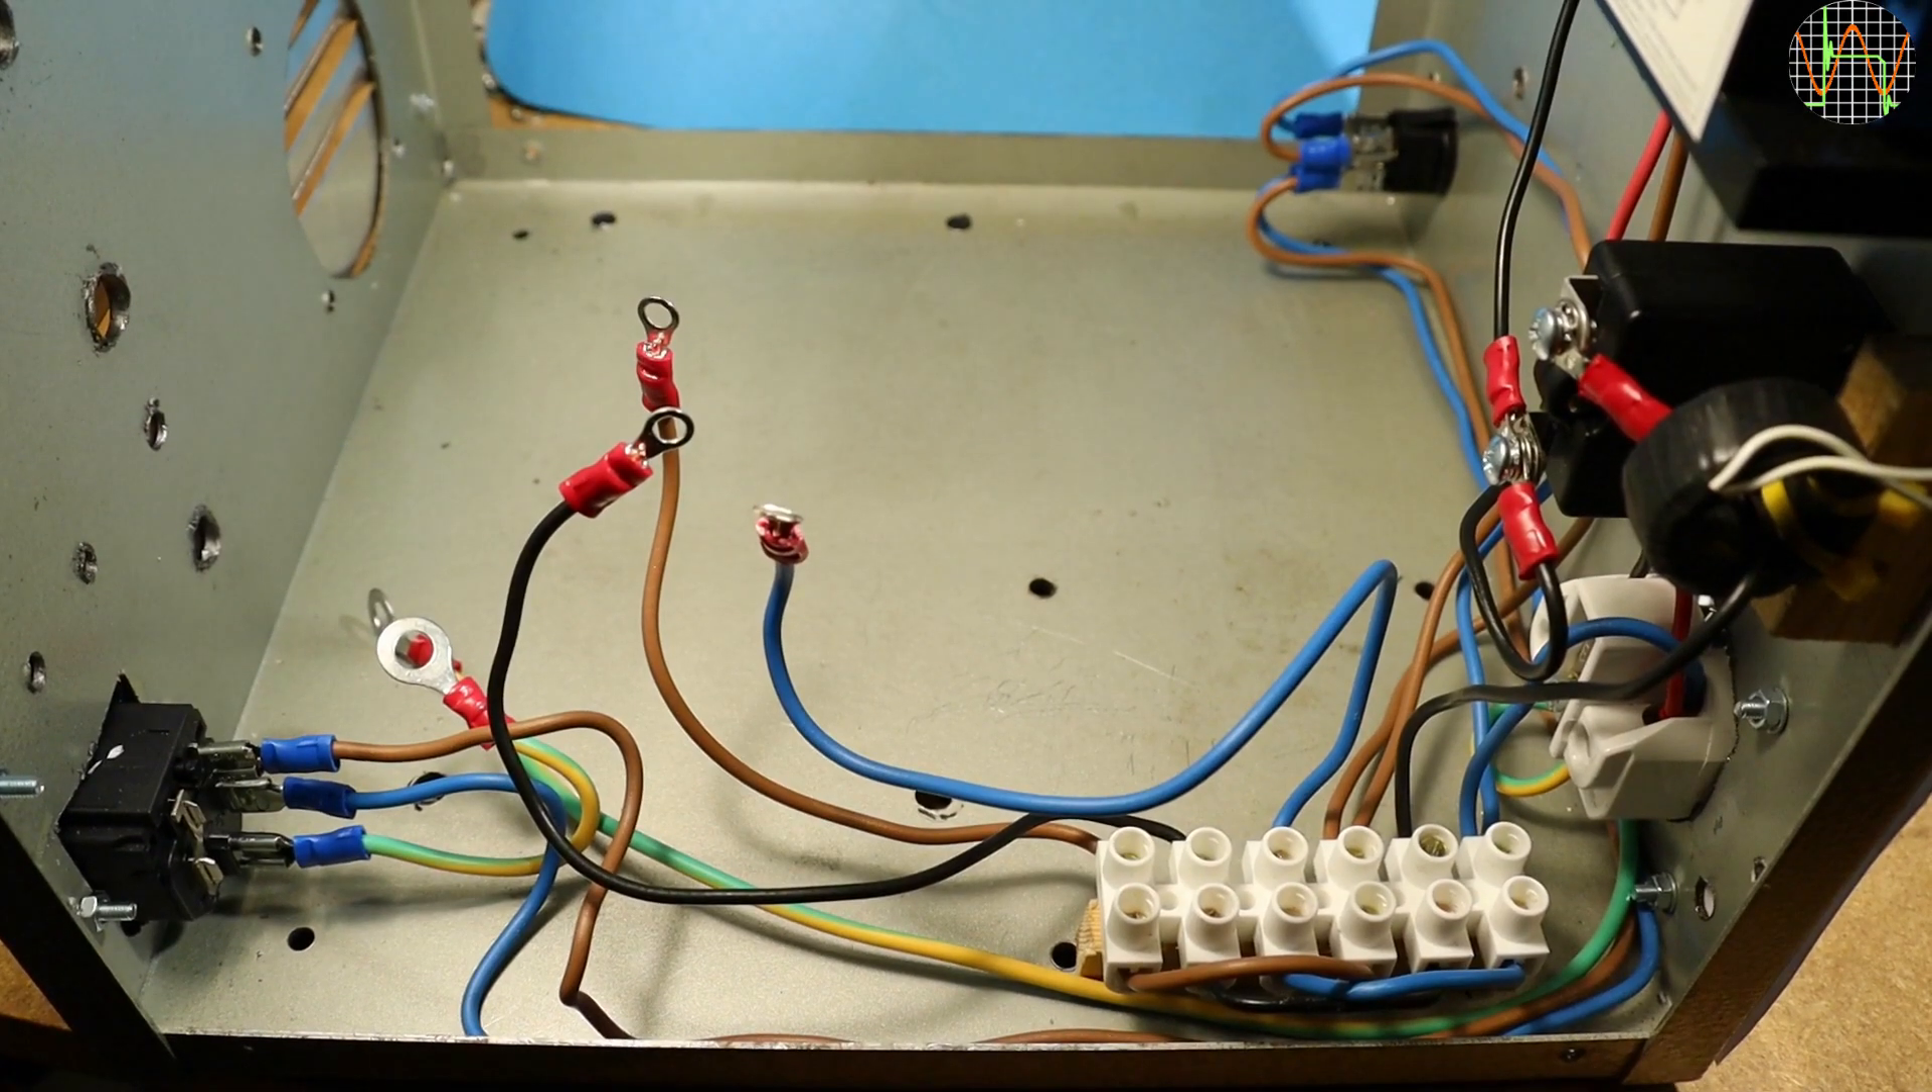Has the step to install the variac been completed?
No.